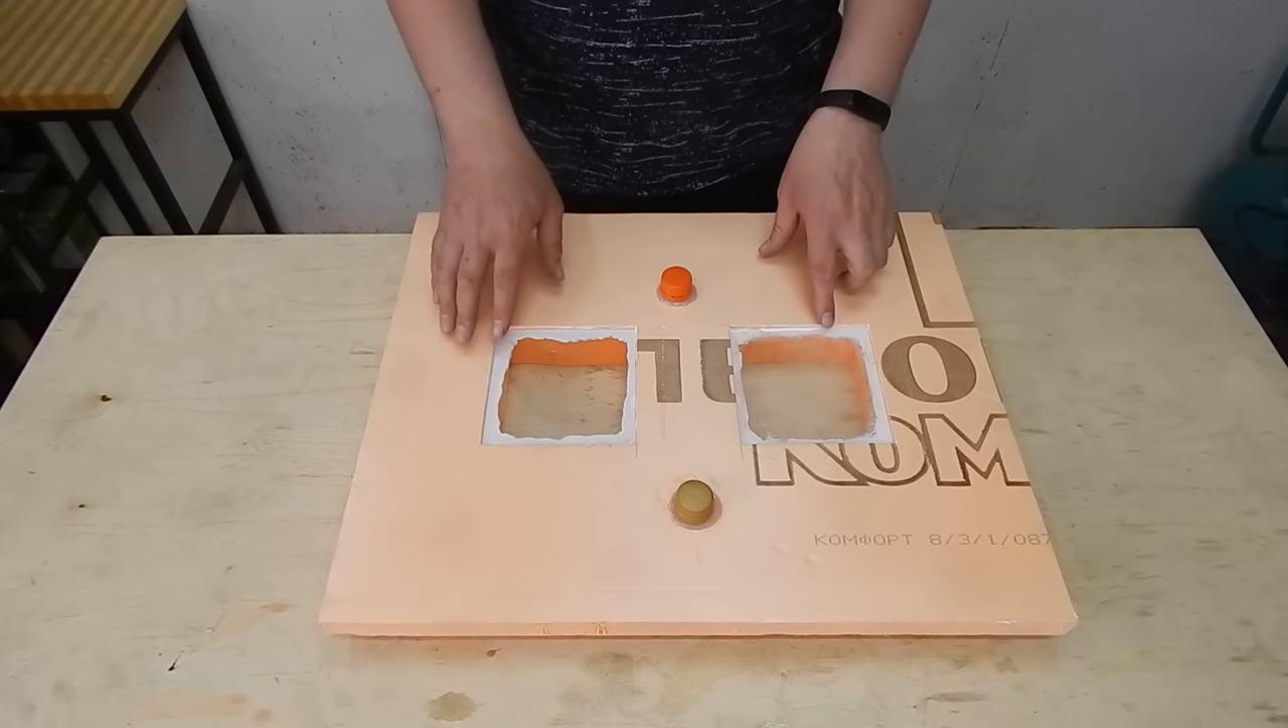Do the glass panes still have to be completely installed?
No.